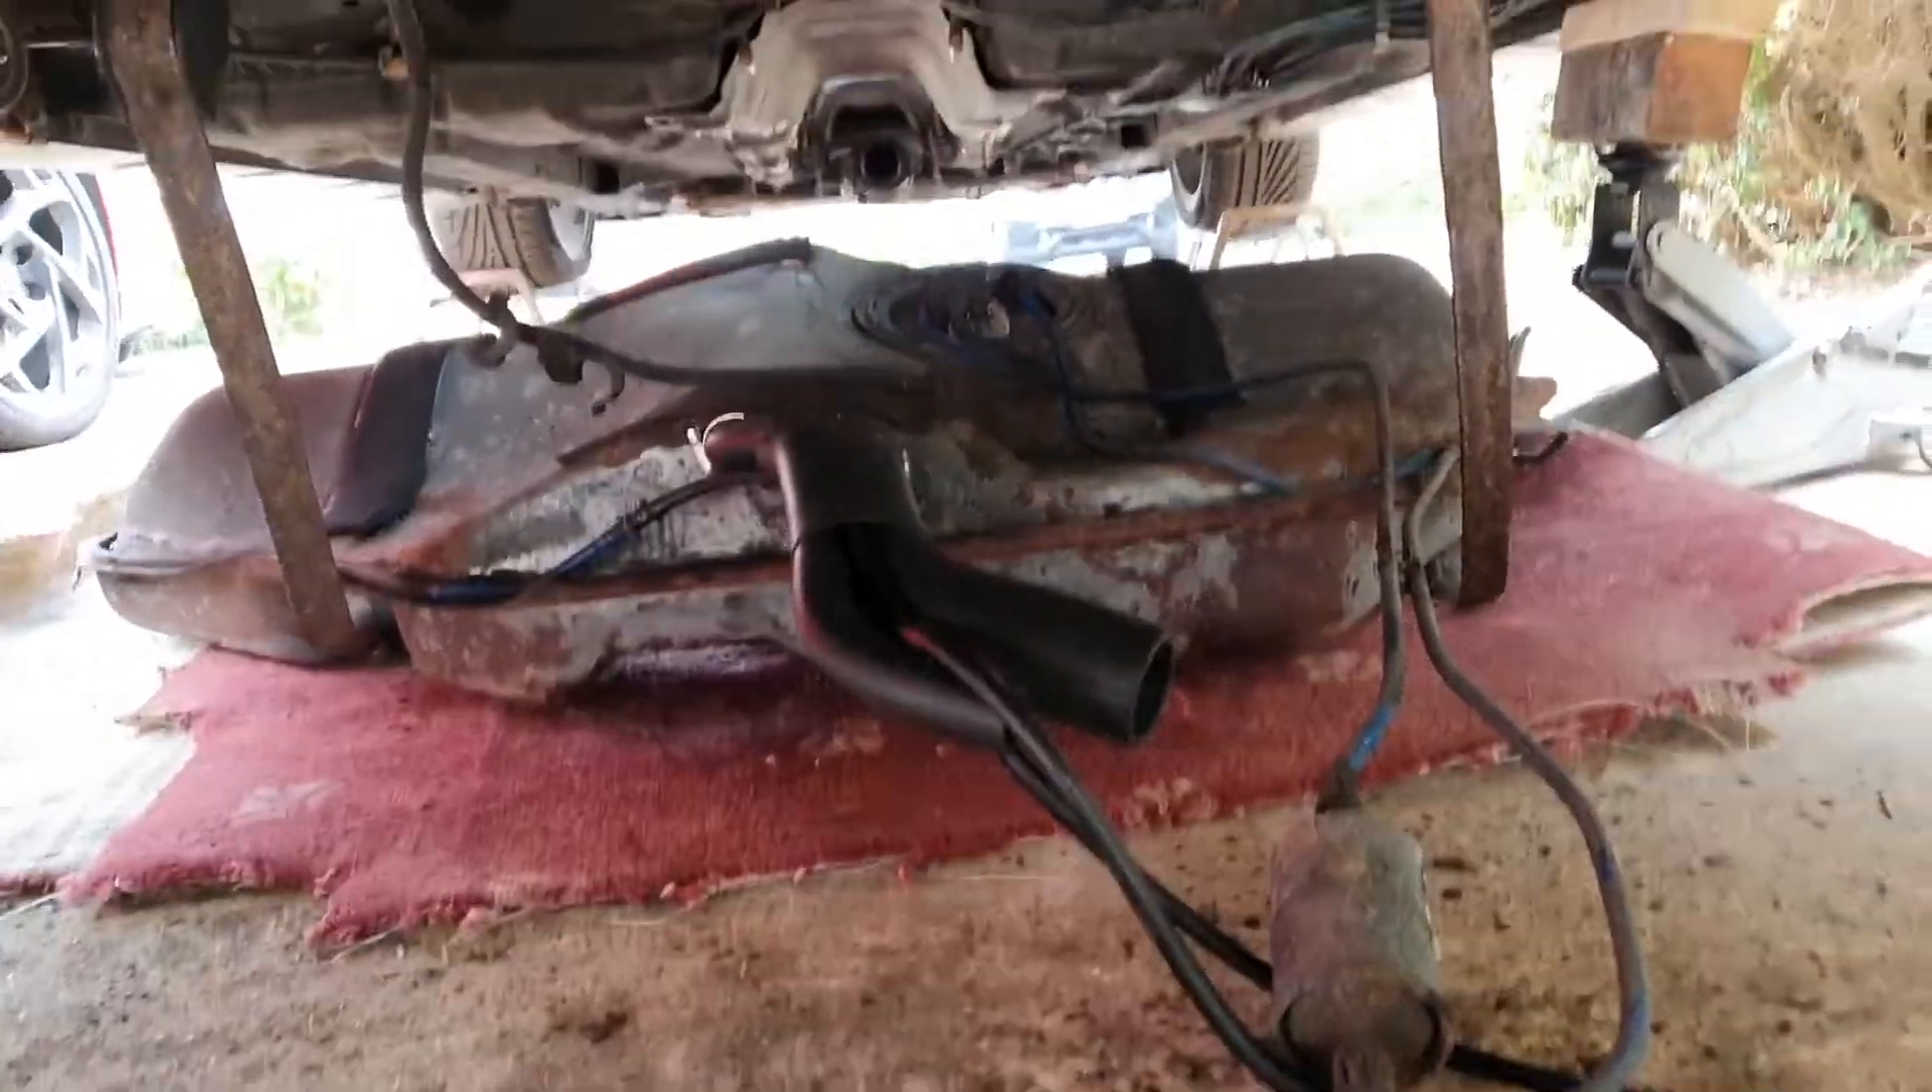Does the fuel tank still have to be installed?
Yes.